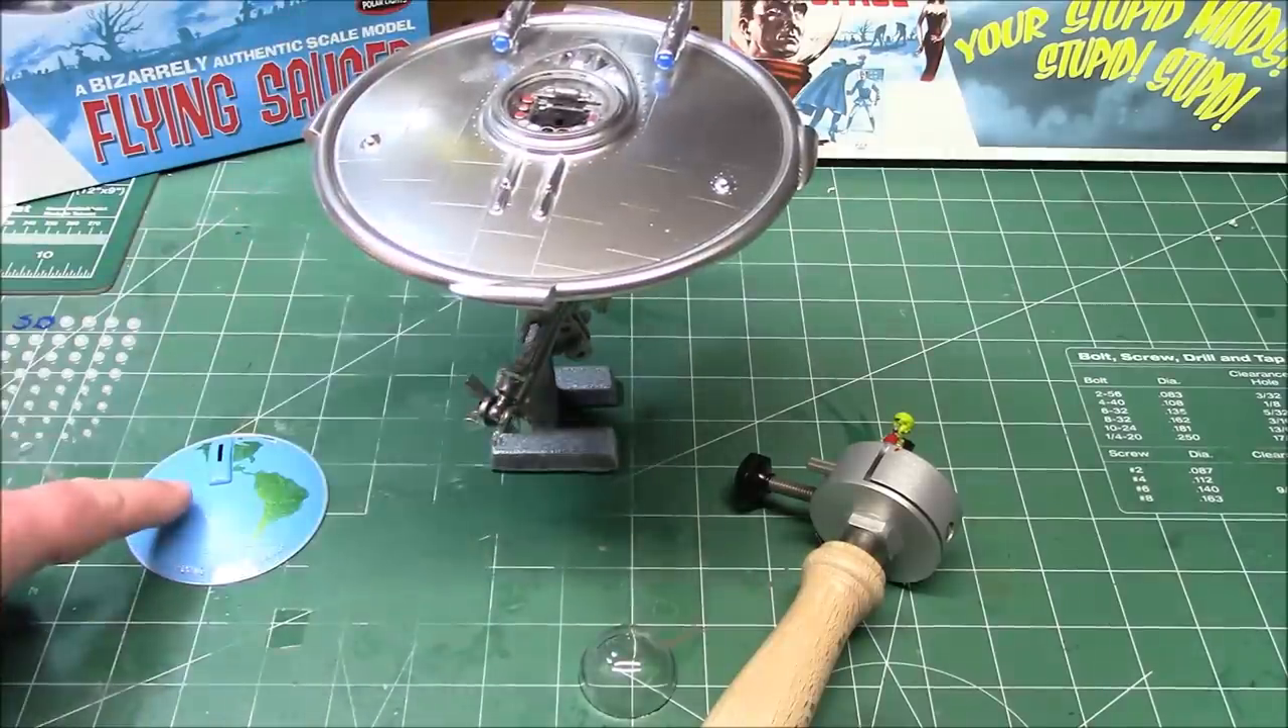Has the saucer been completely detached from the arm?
No.